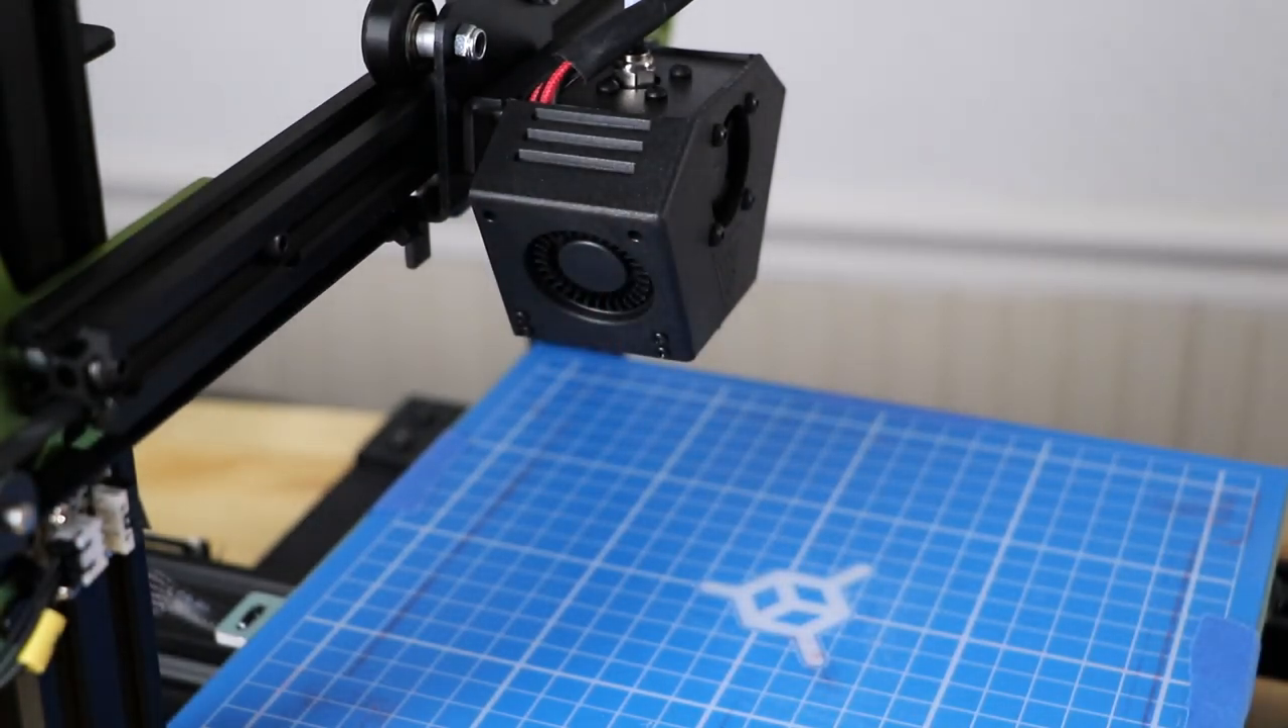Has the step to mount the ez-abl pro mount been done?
No.